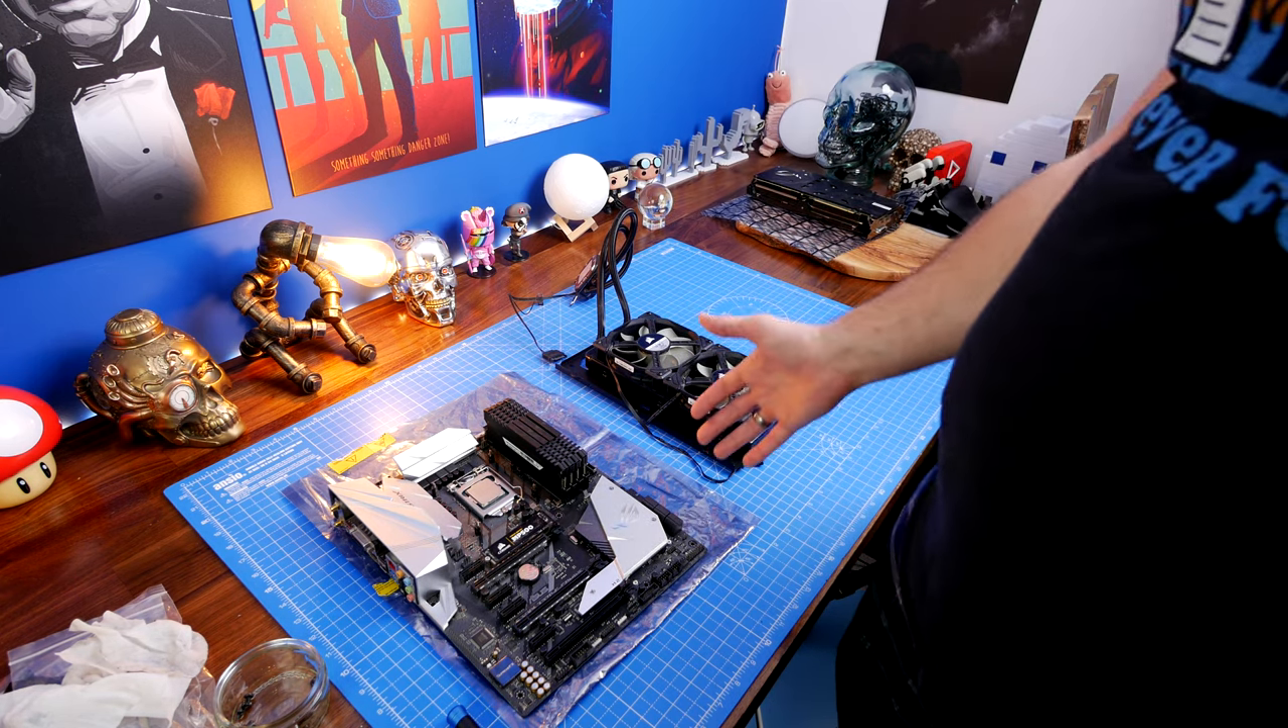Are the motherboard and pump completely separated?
Yes.